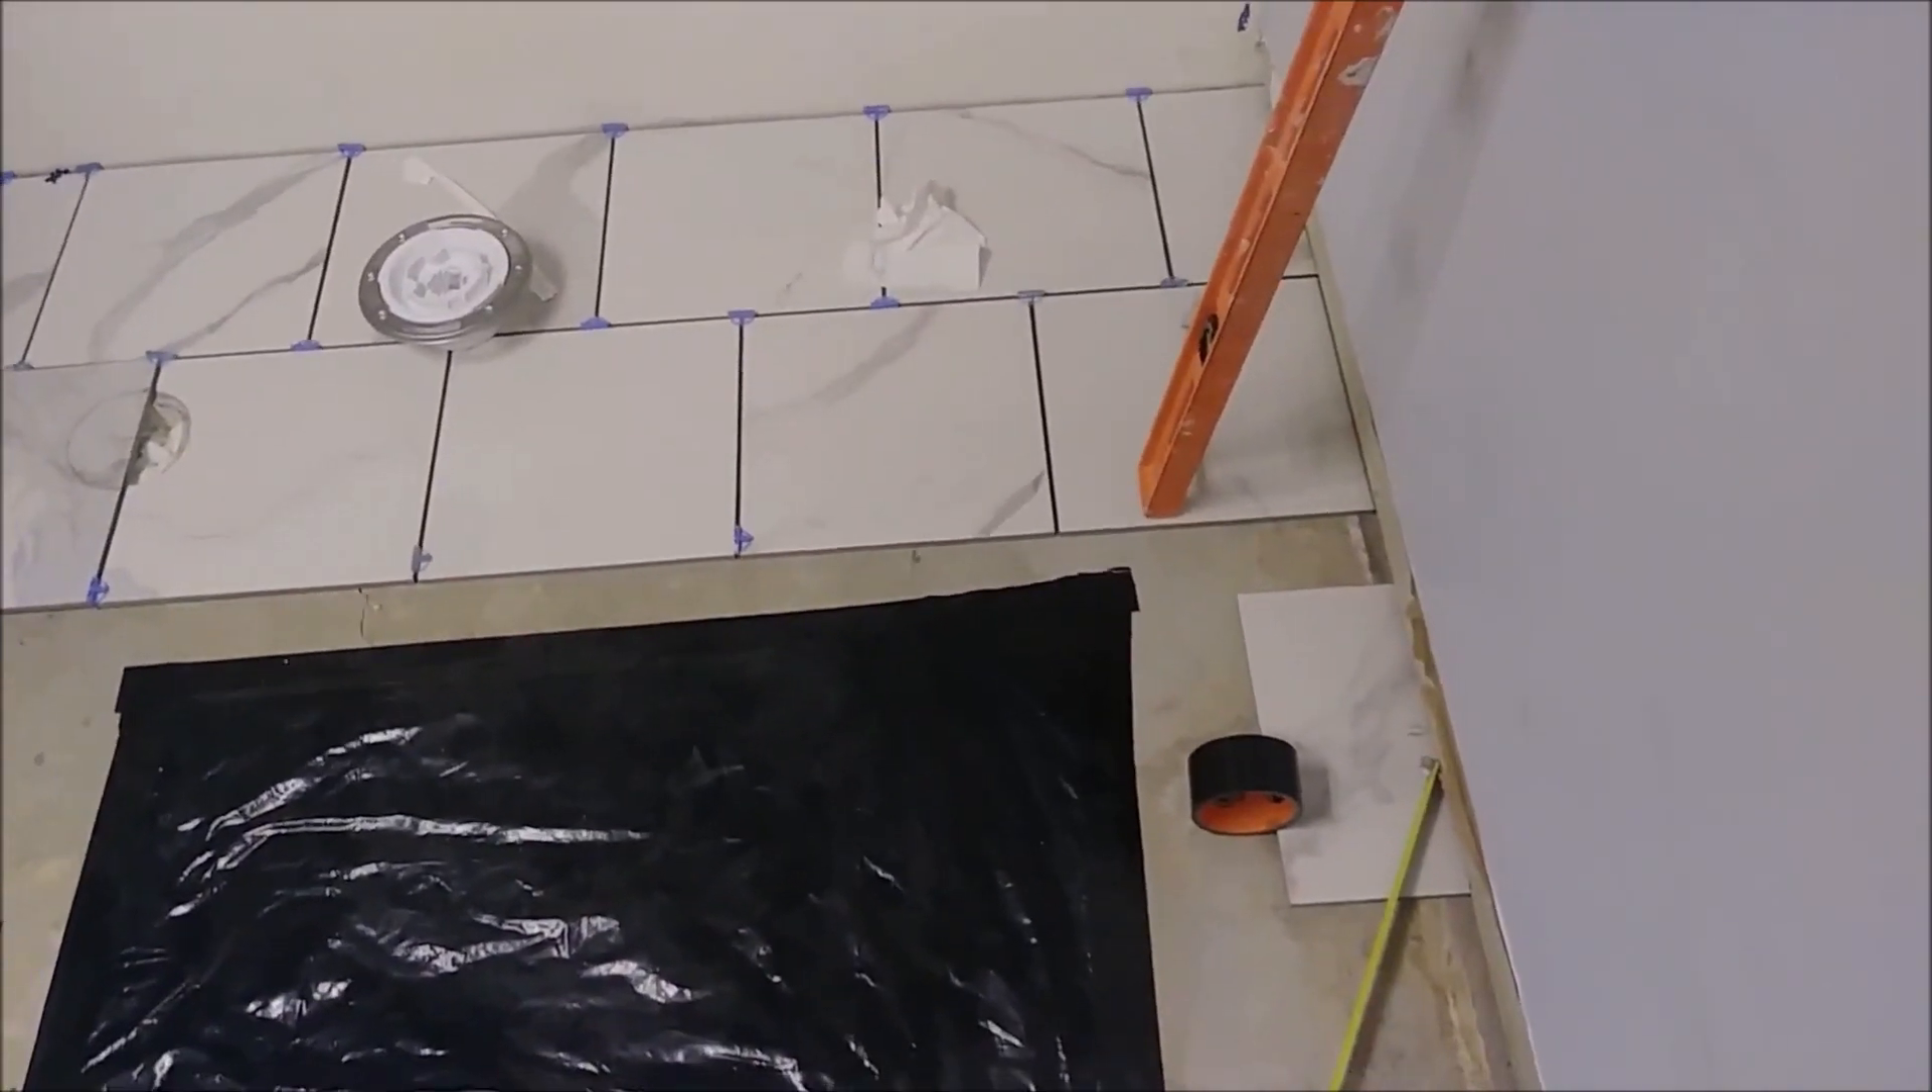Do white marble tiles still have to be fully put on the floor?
Yes.